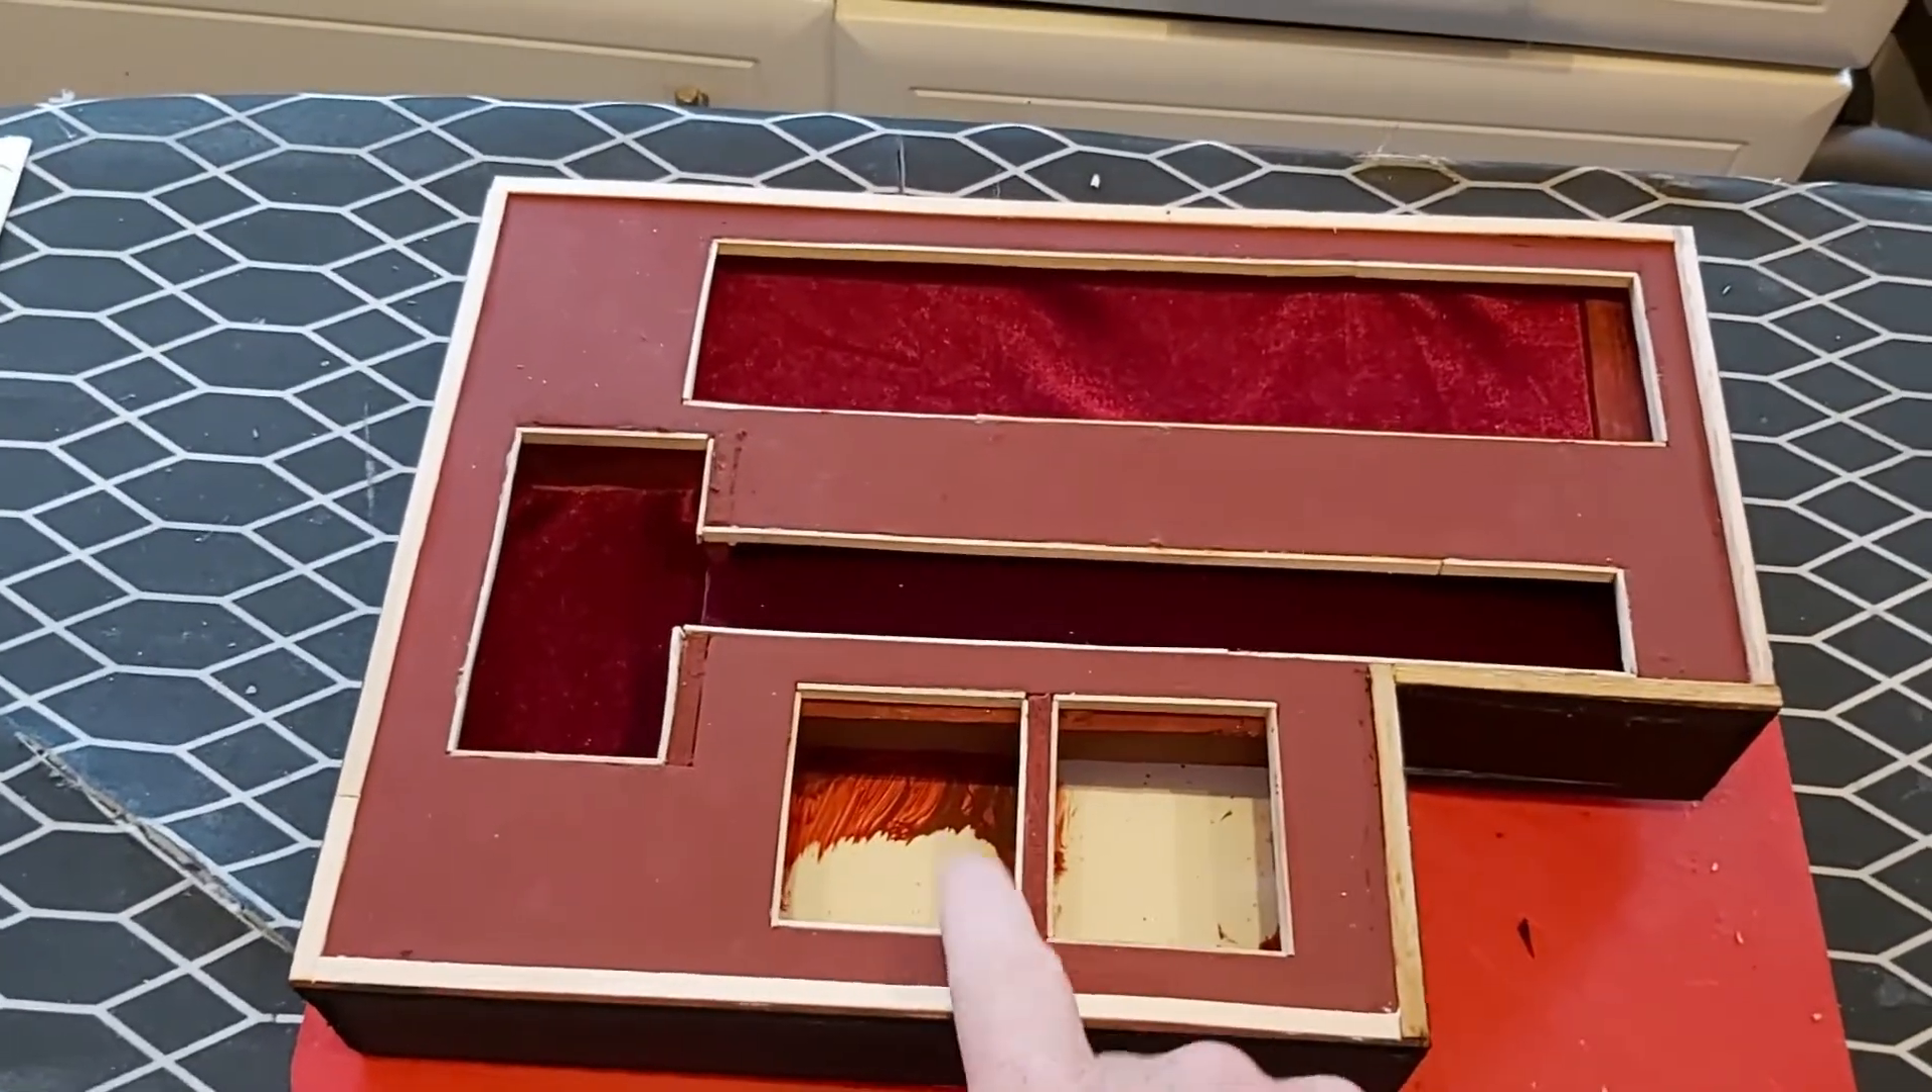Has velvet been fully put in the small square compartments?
No.